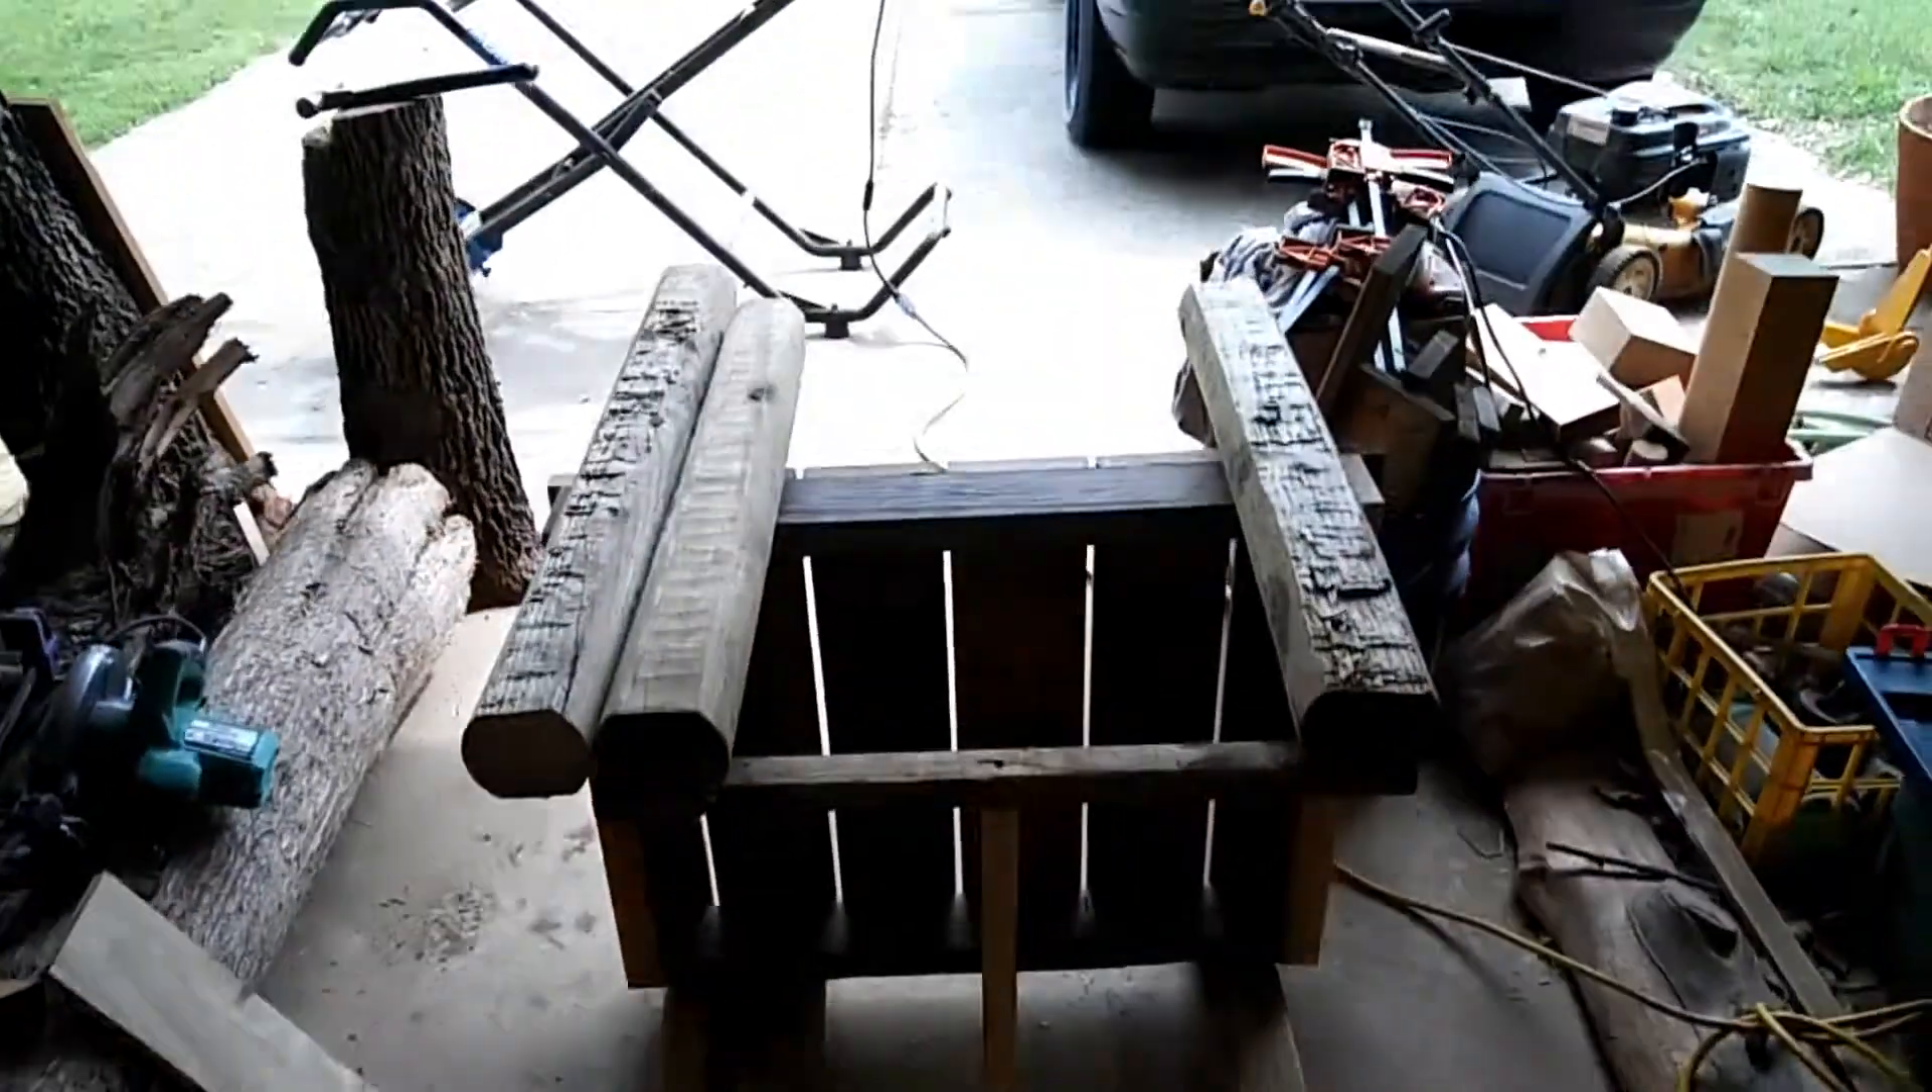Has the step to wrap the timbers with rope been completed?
No.